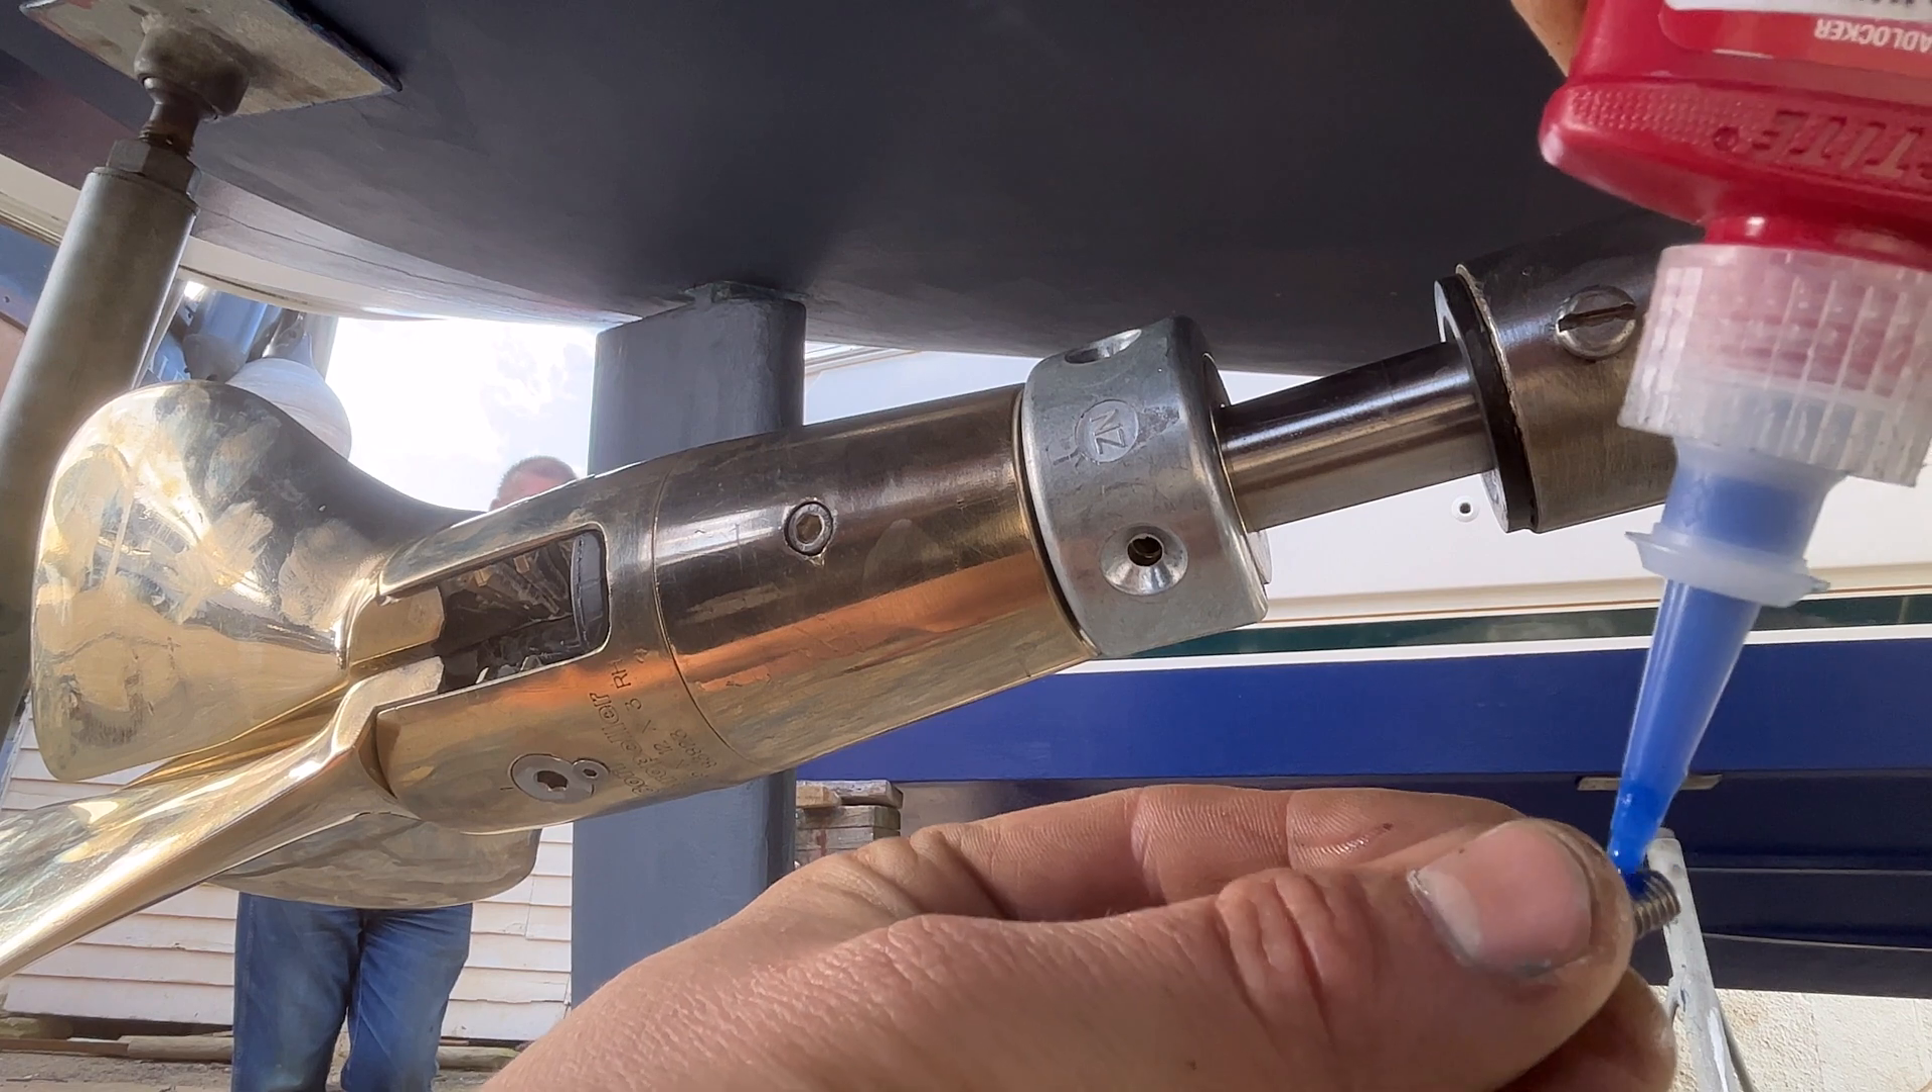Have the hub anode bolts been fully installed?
No.